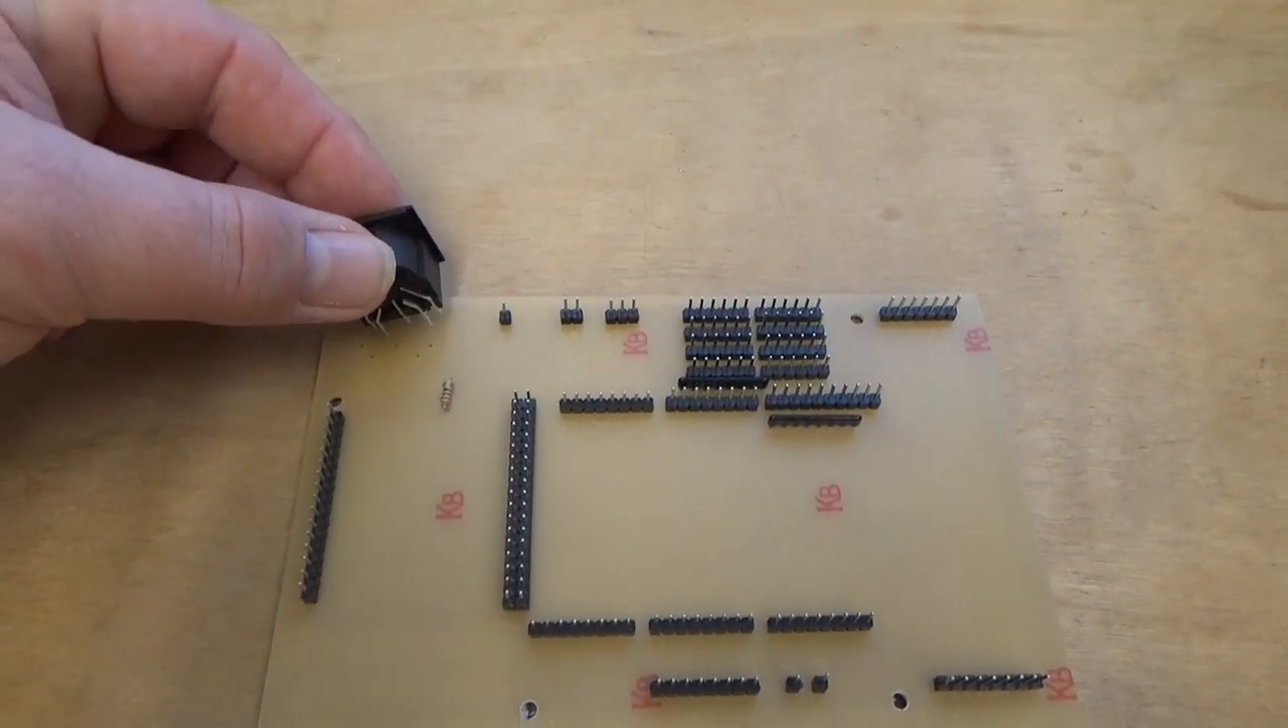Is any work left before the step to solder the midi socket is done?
Yes.